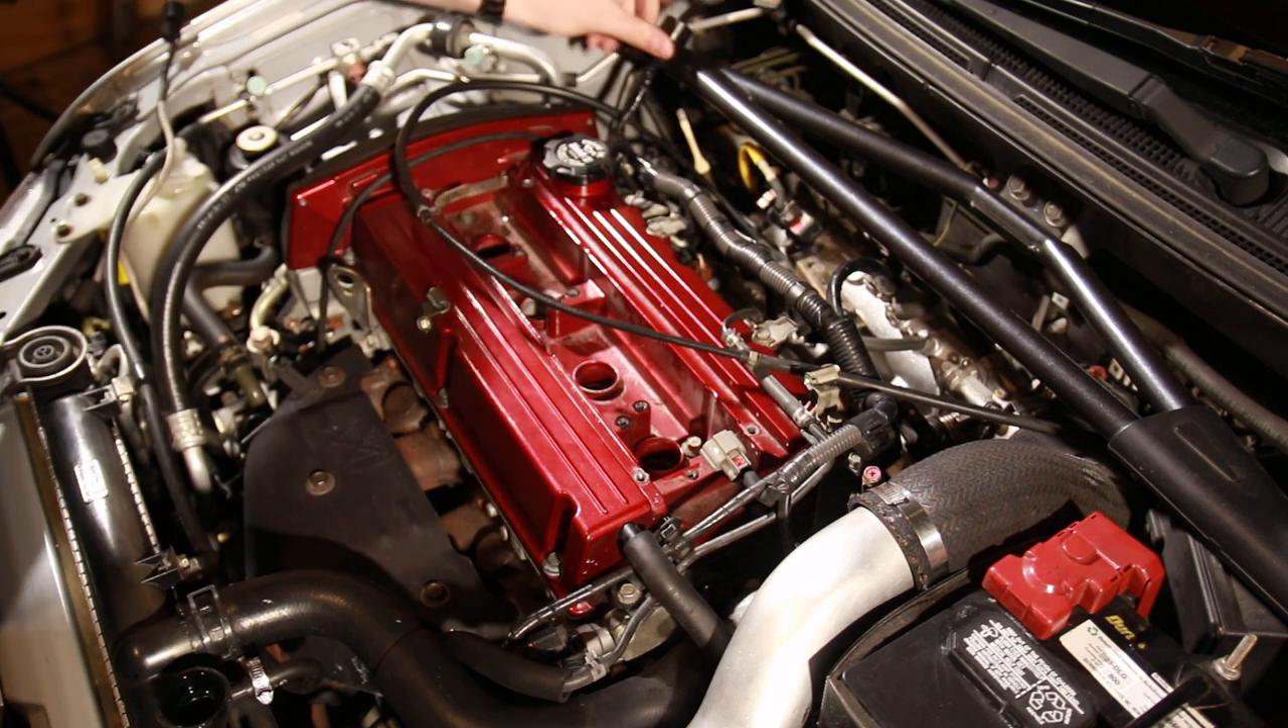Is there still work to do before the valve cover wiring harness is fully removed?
Yes.